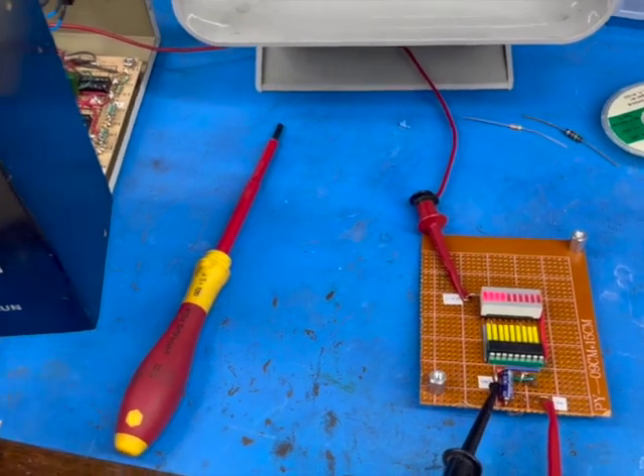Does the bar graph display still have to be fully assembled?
No.